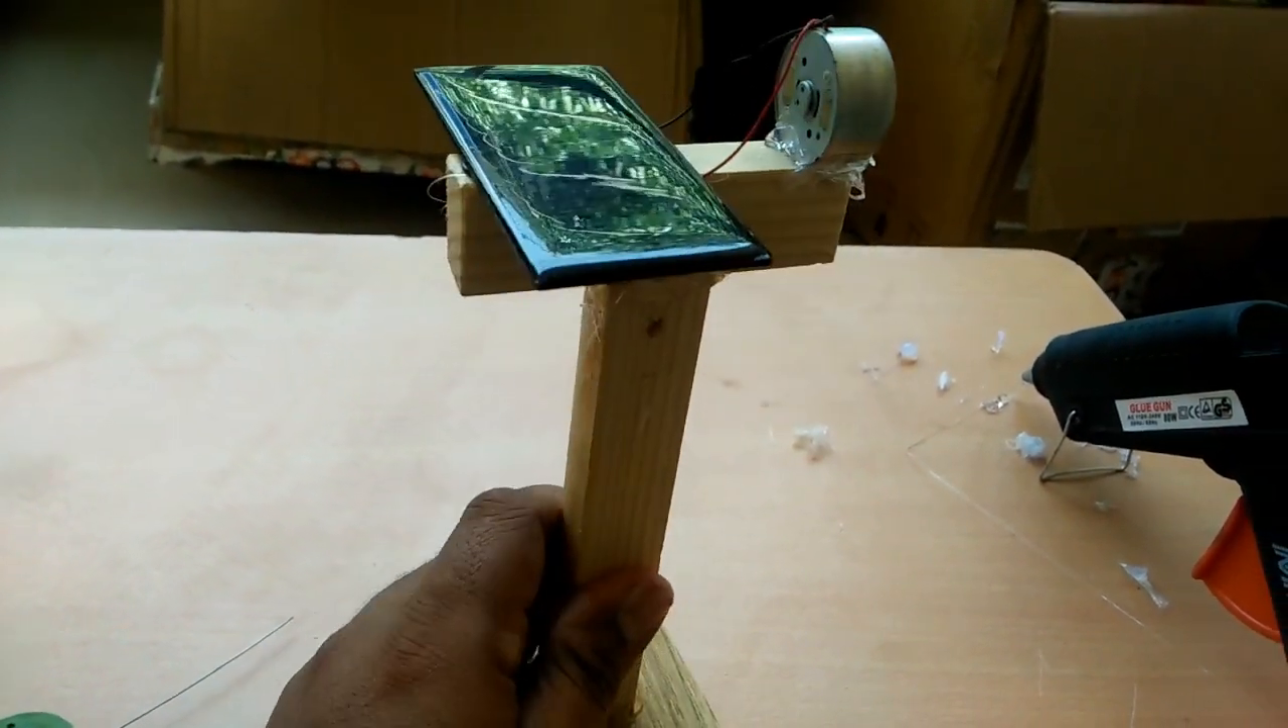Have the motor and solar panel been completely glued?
Yes.